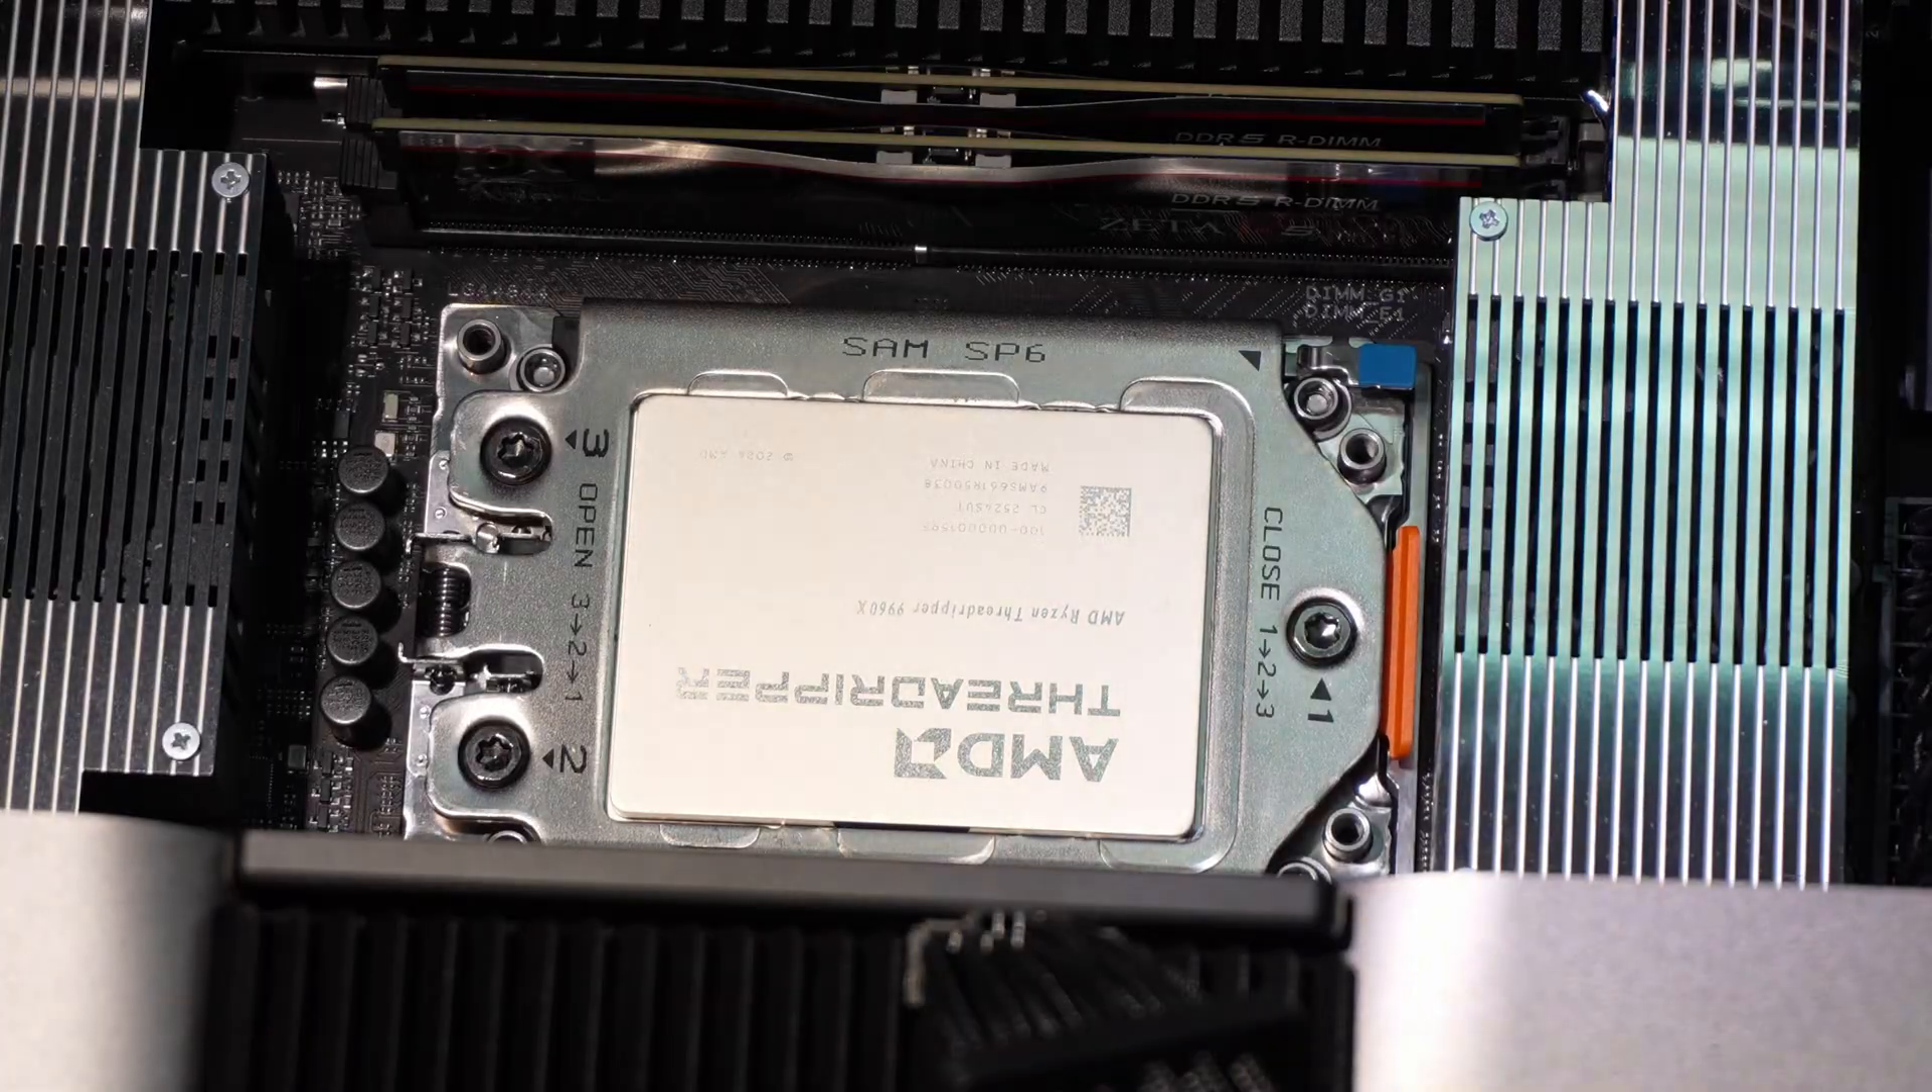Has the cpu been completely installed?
Yes.